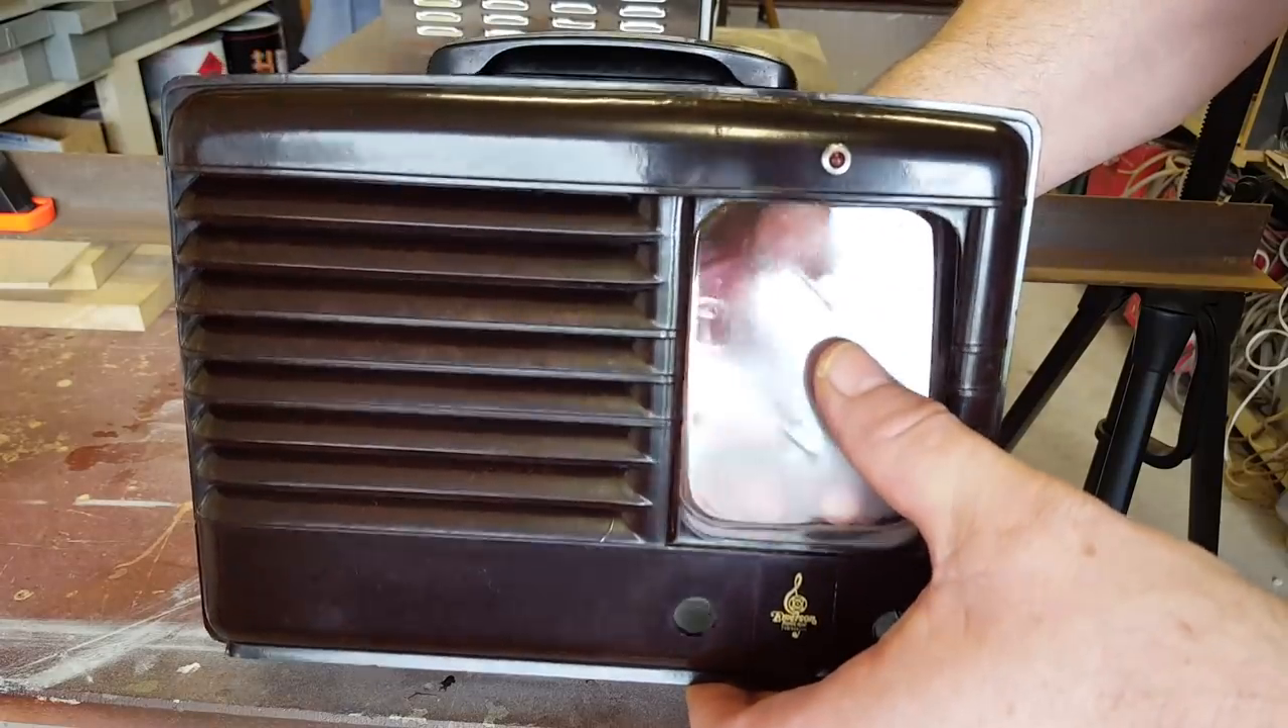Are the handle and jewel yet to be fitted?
No.